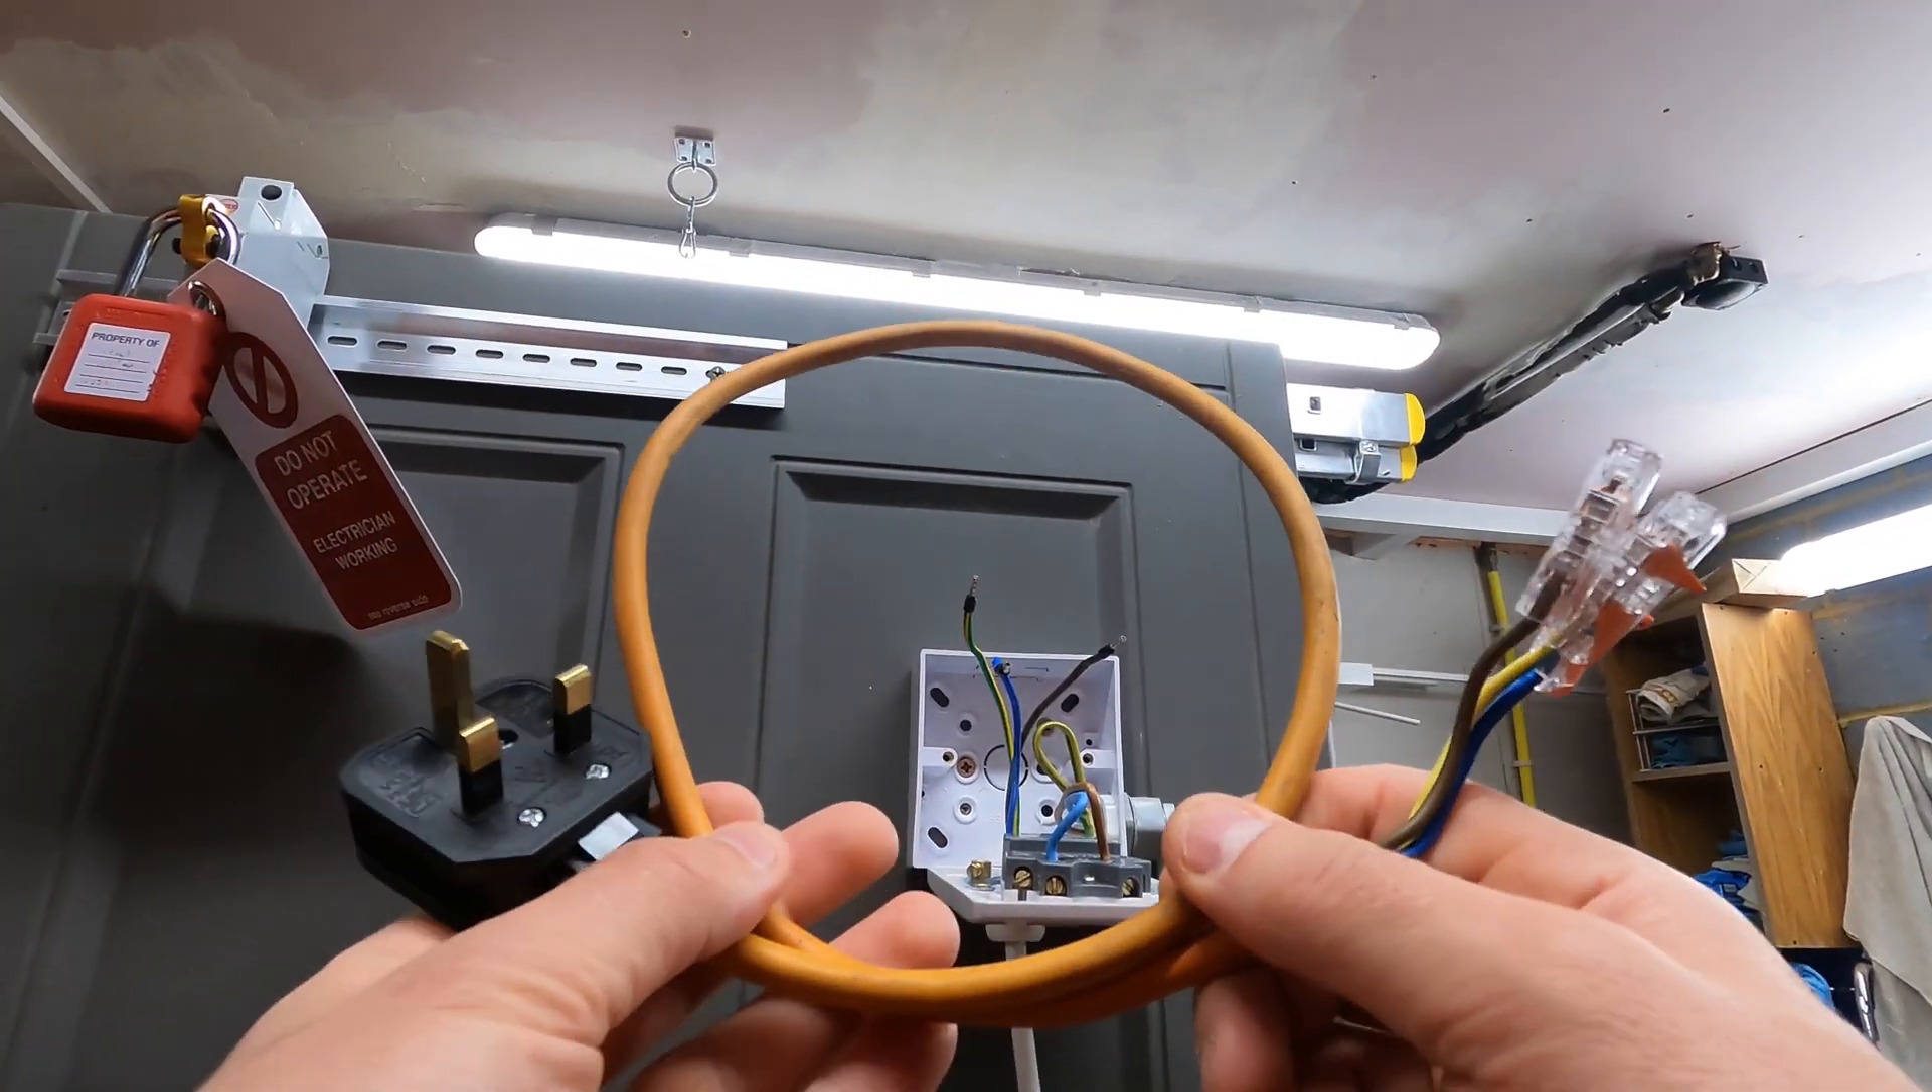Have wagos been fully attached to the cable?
Yes.